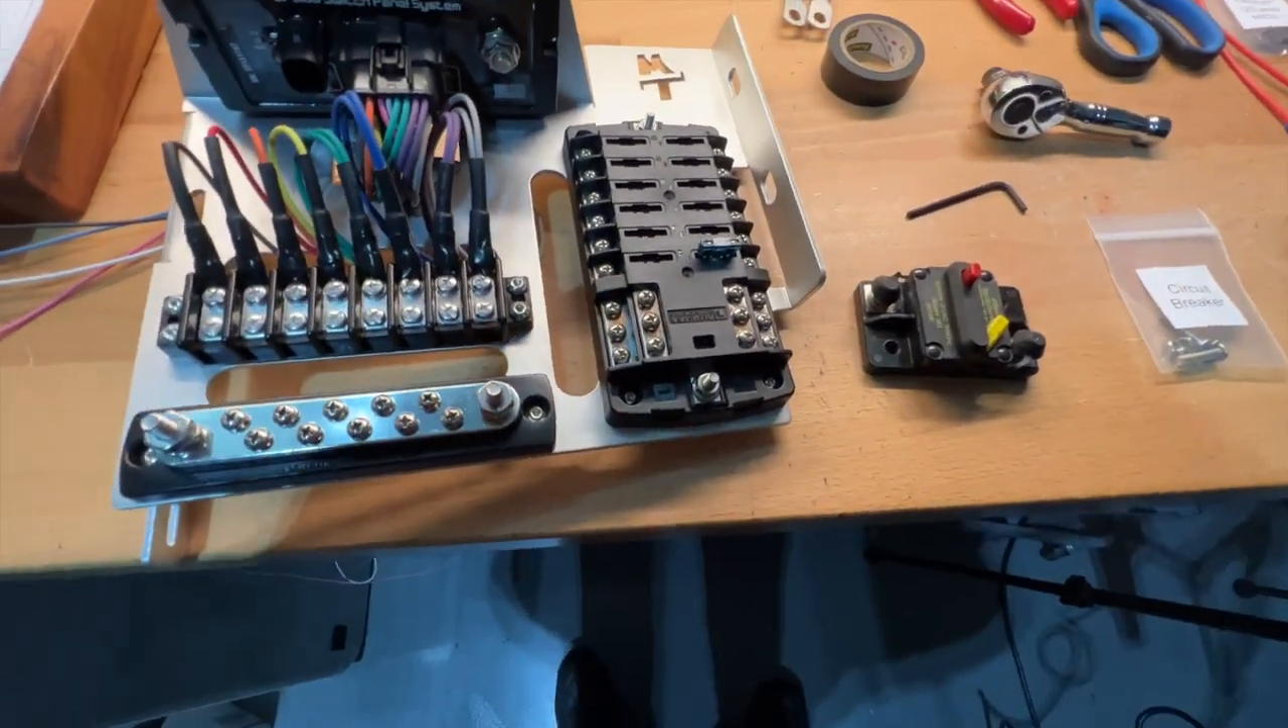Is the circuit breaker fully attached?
No.